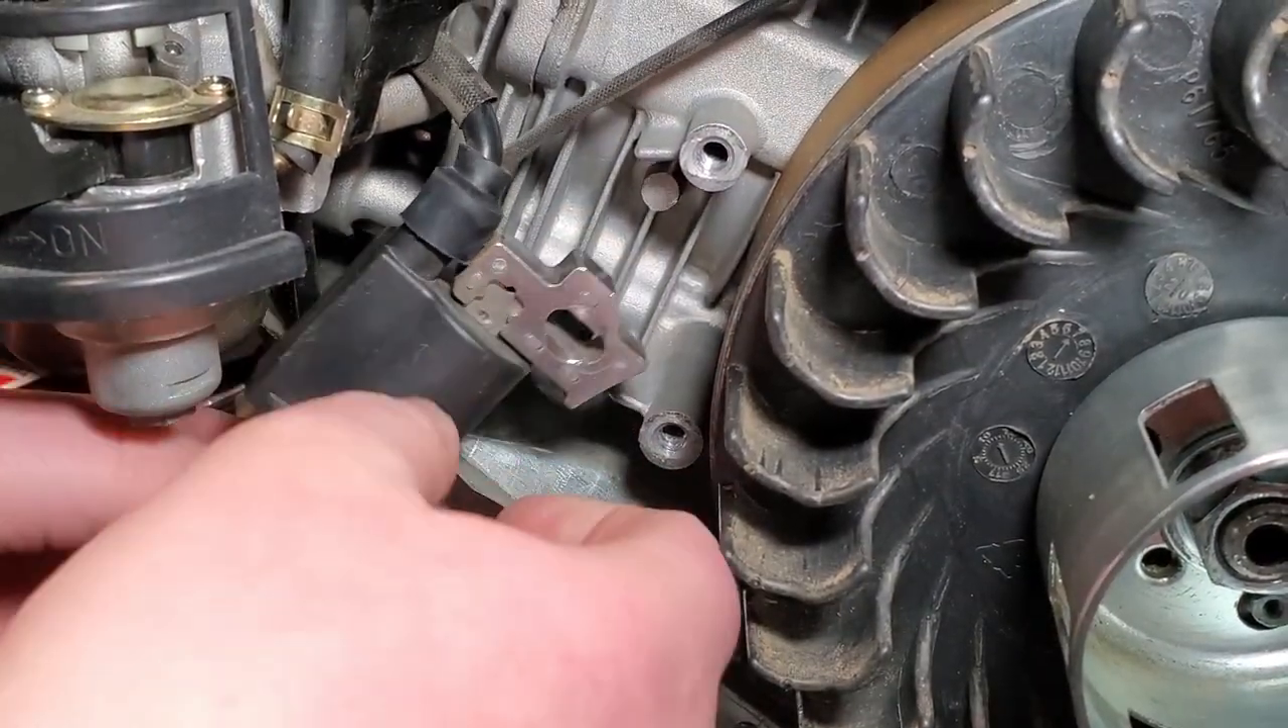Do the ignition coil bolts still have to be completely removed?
No.